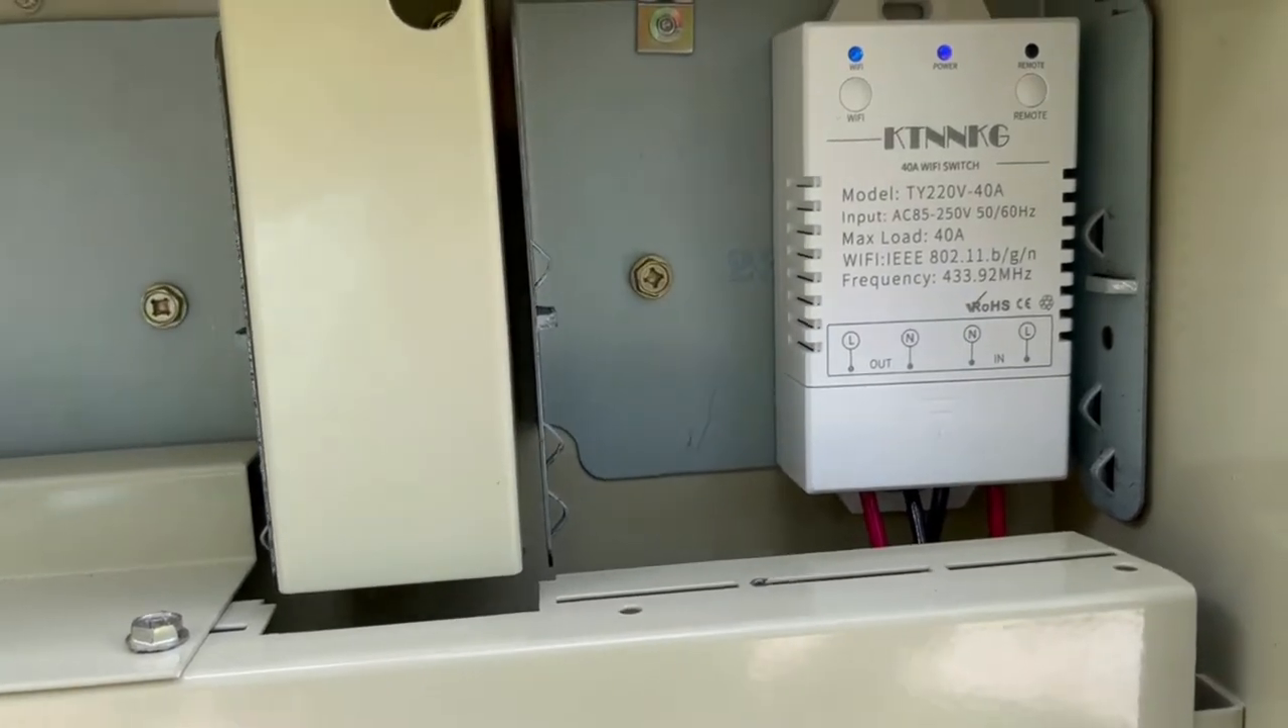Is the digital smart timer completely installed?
Yes.